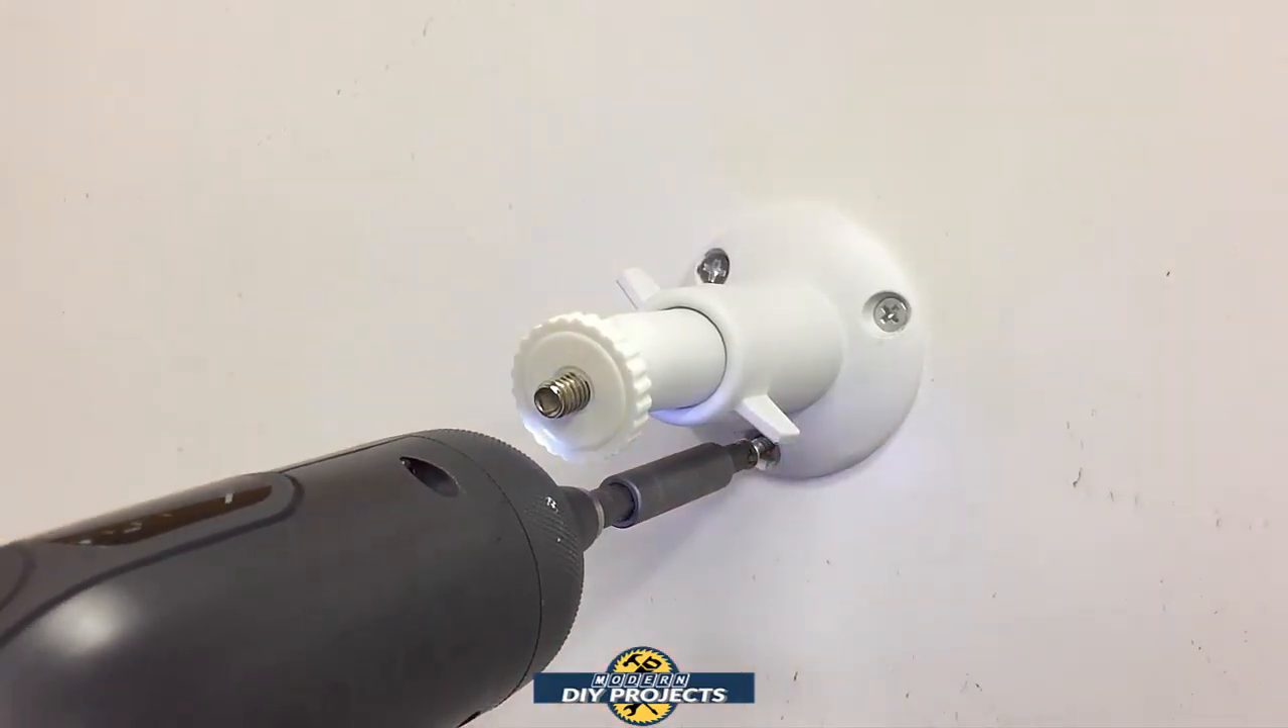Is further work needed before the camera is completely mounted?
Yes.